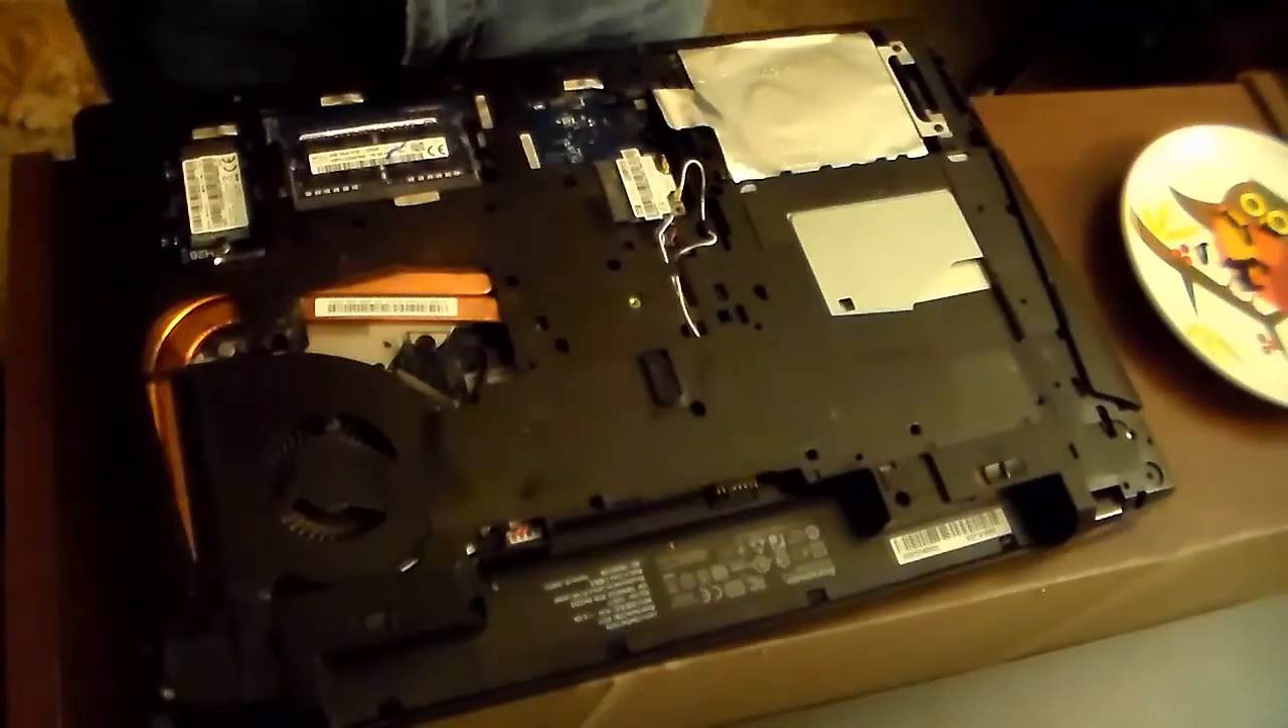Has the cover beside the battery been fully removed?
Yes.